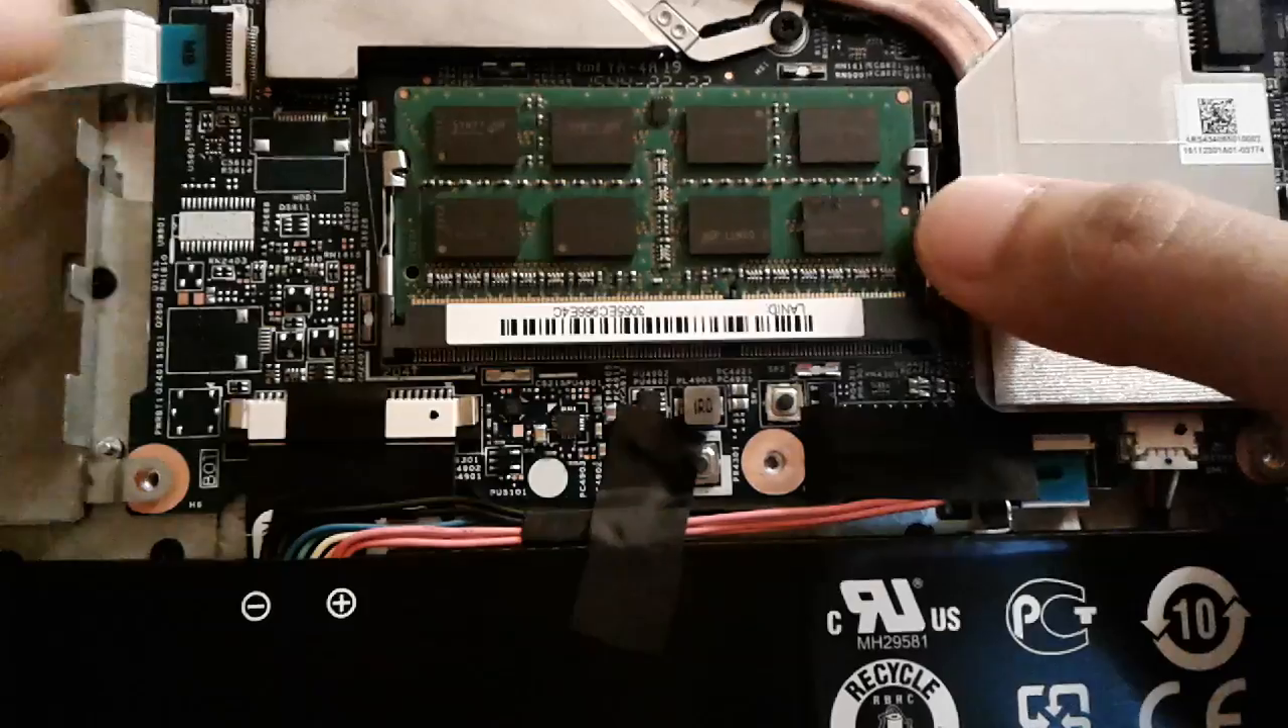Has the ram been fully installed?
Yes.